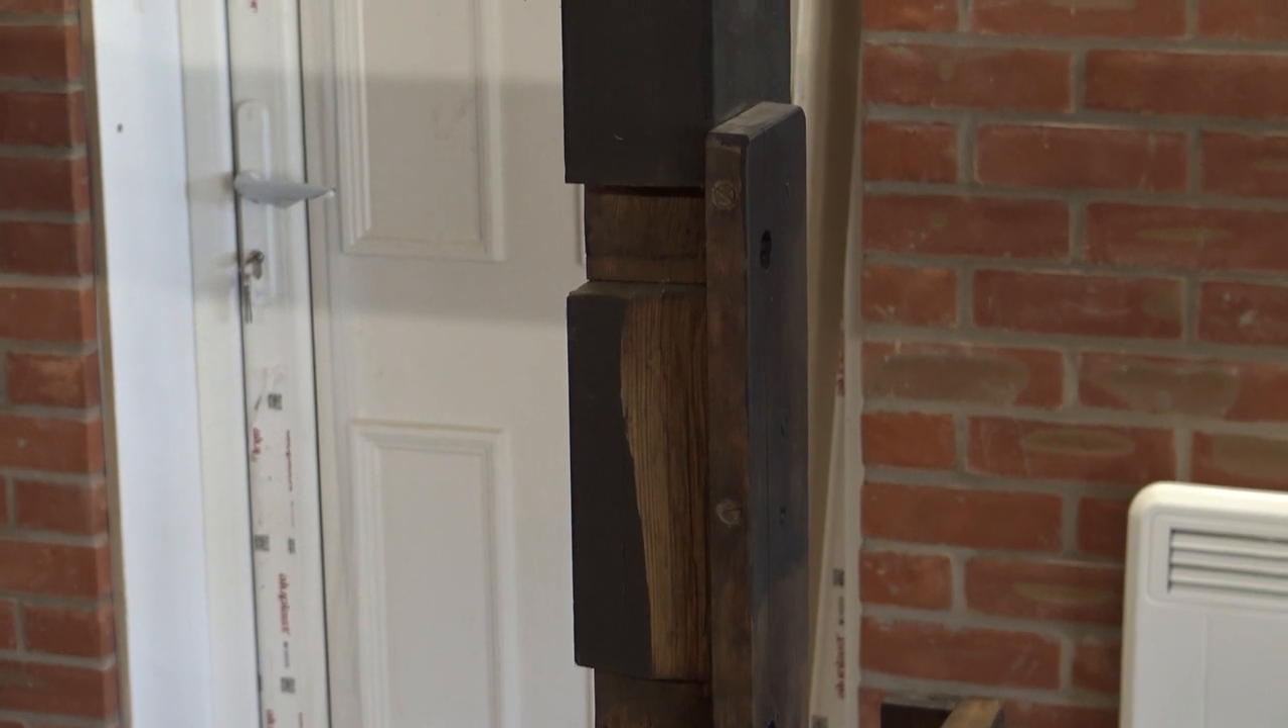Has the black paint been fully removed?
No.